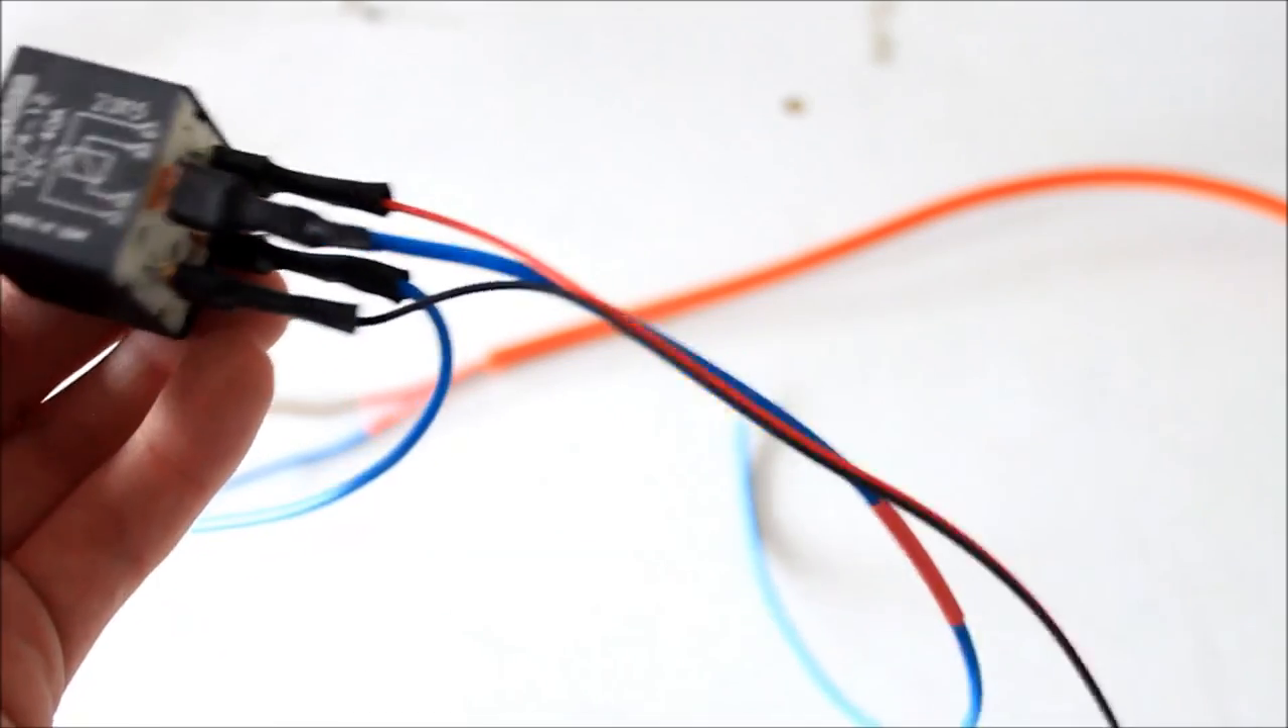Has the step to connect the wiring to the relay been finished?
Yes.